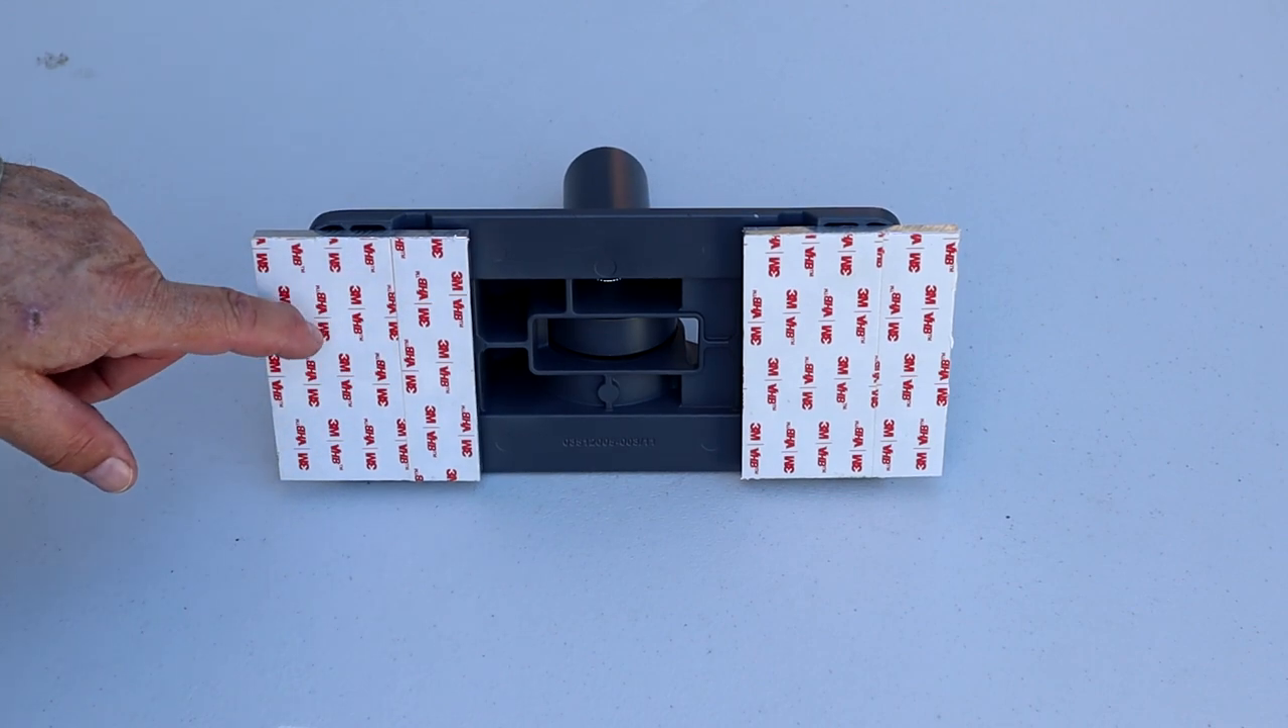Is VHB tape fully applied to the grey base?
Yes.